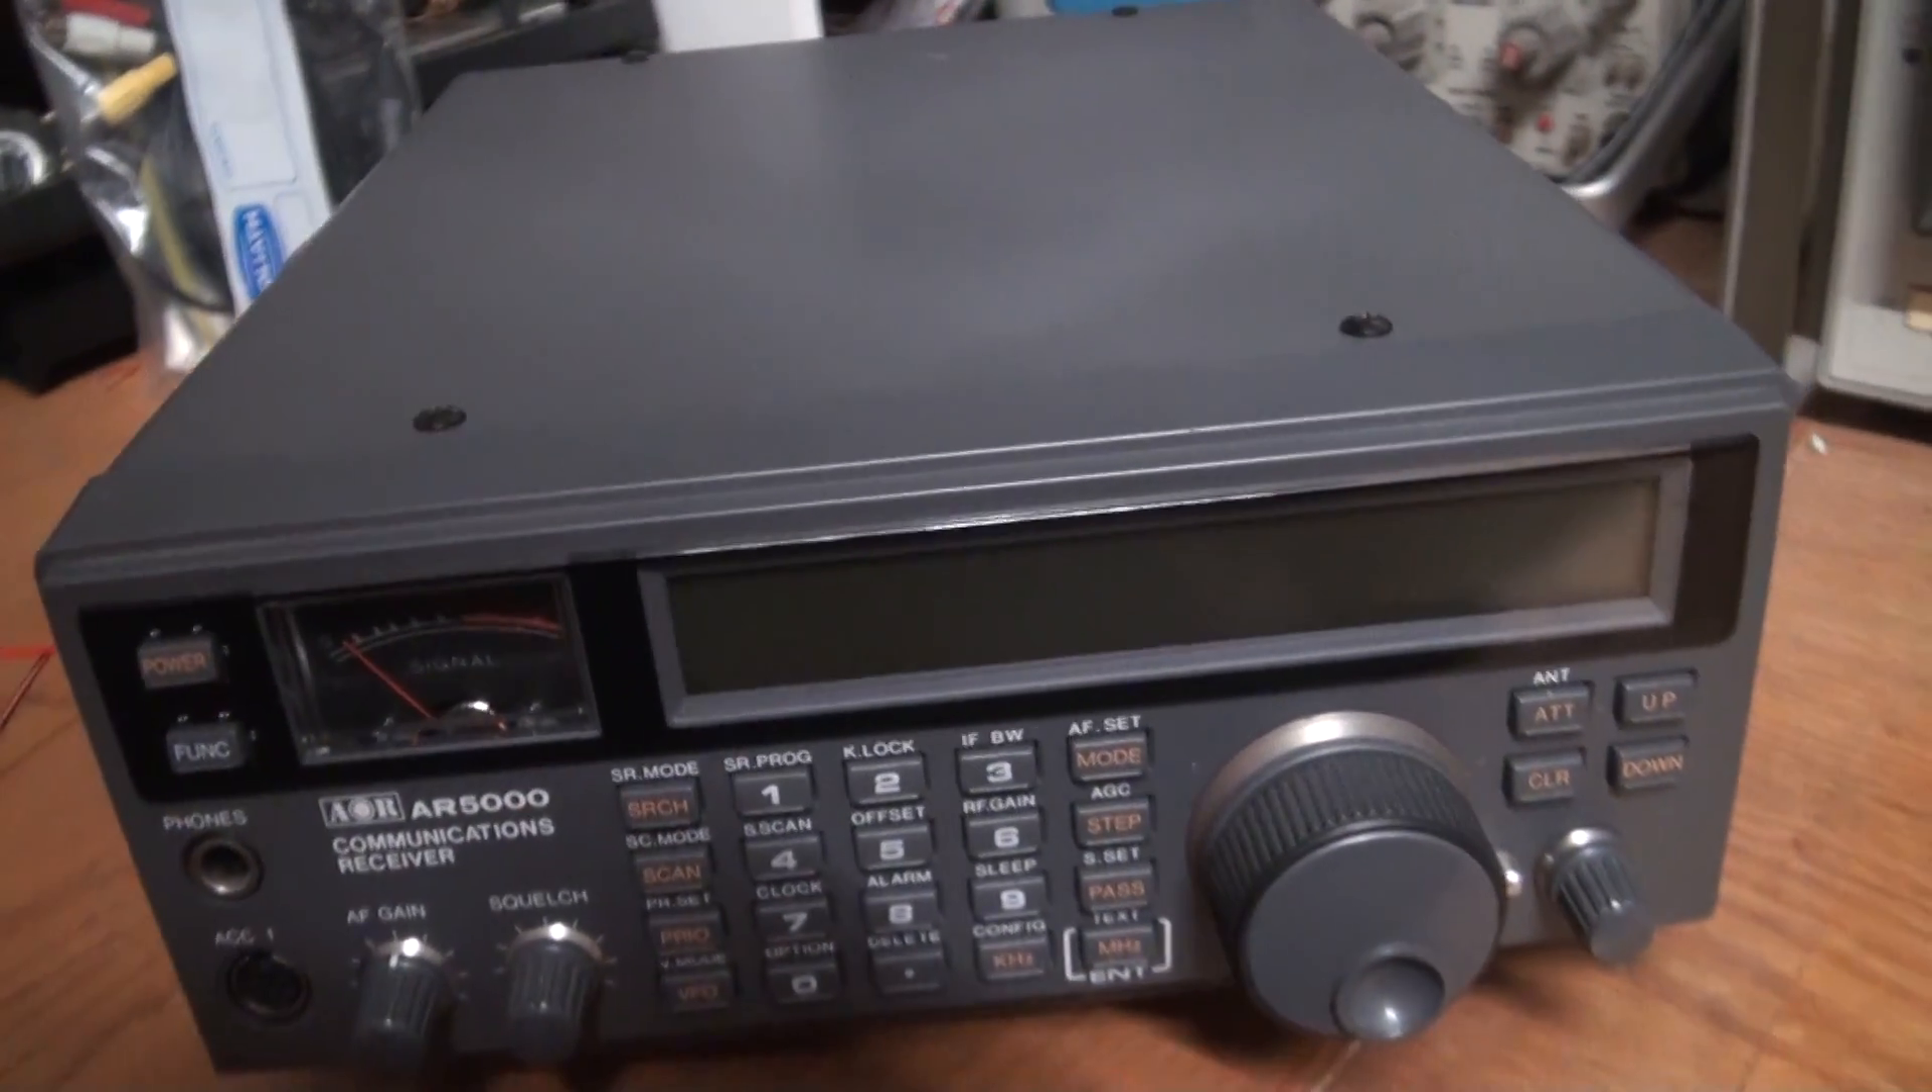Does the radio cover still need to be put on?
No.